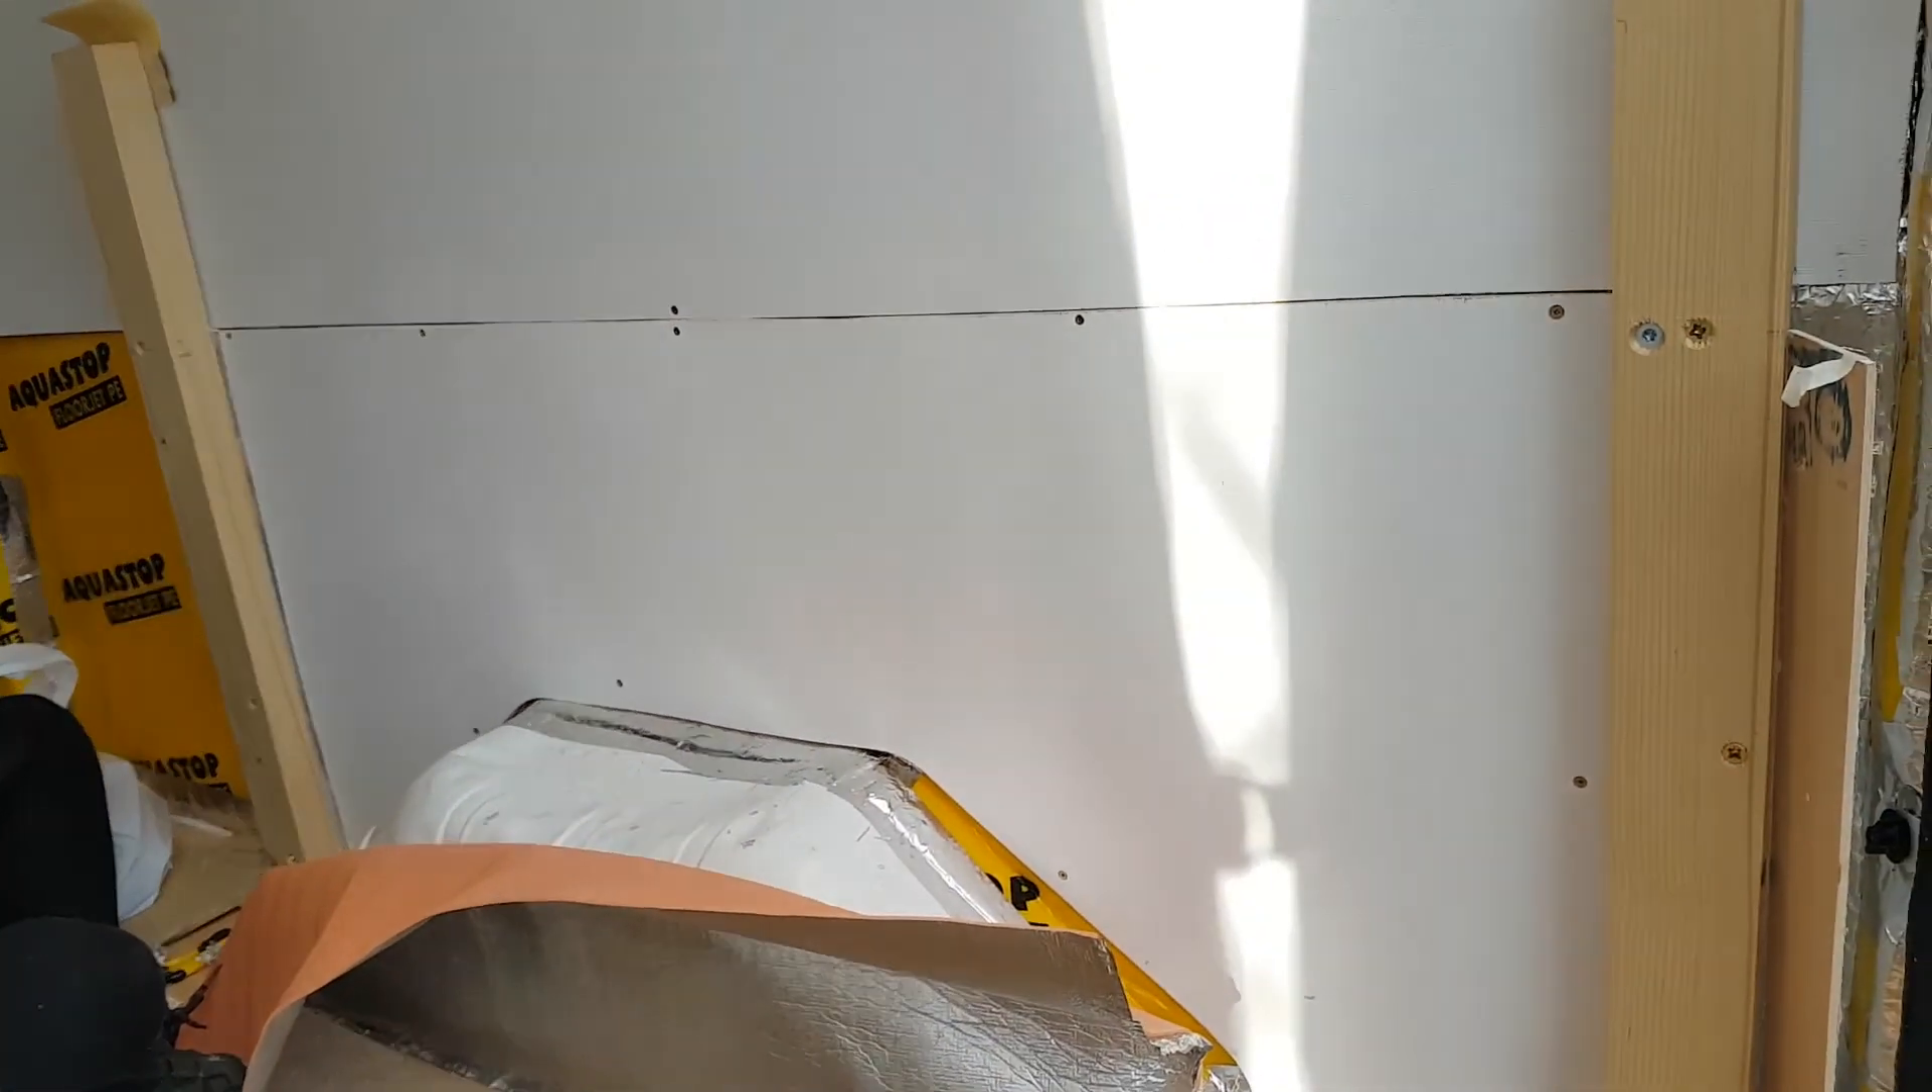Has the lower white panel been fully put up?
Yes.